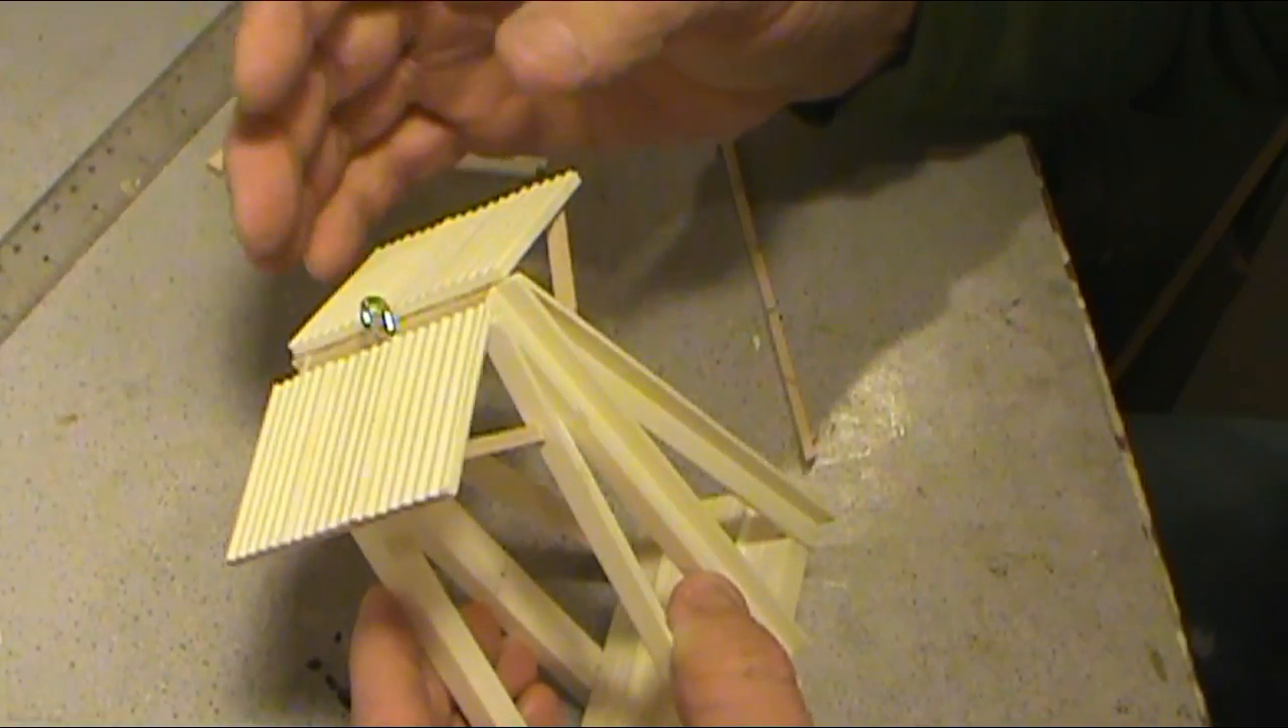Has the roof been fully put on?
Yes.